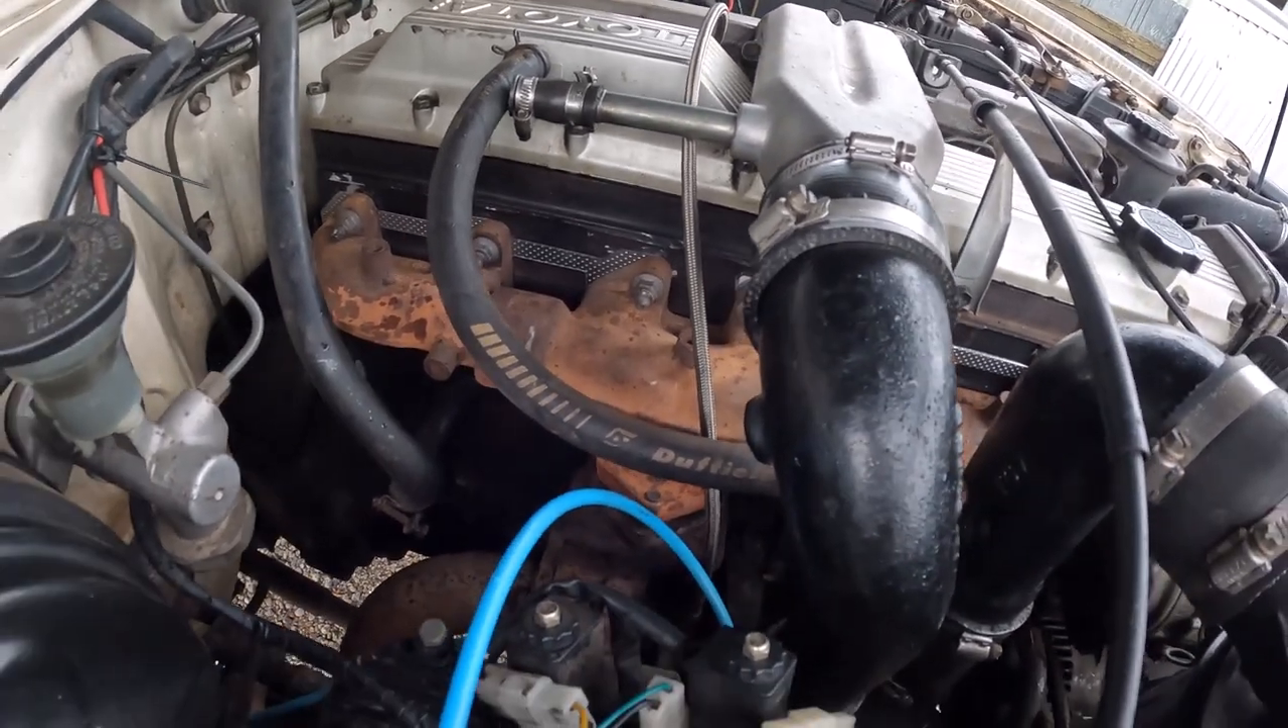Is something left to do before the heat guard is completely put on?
Yes.